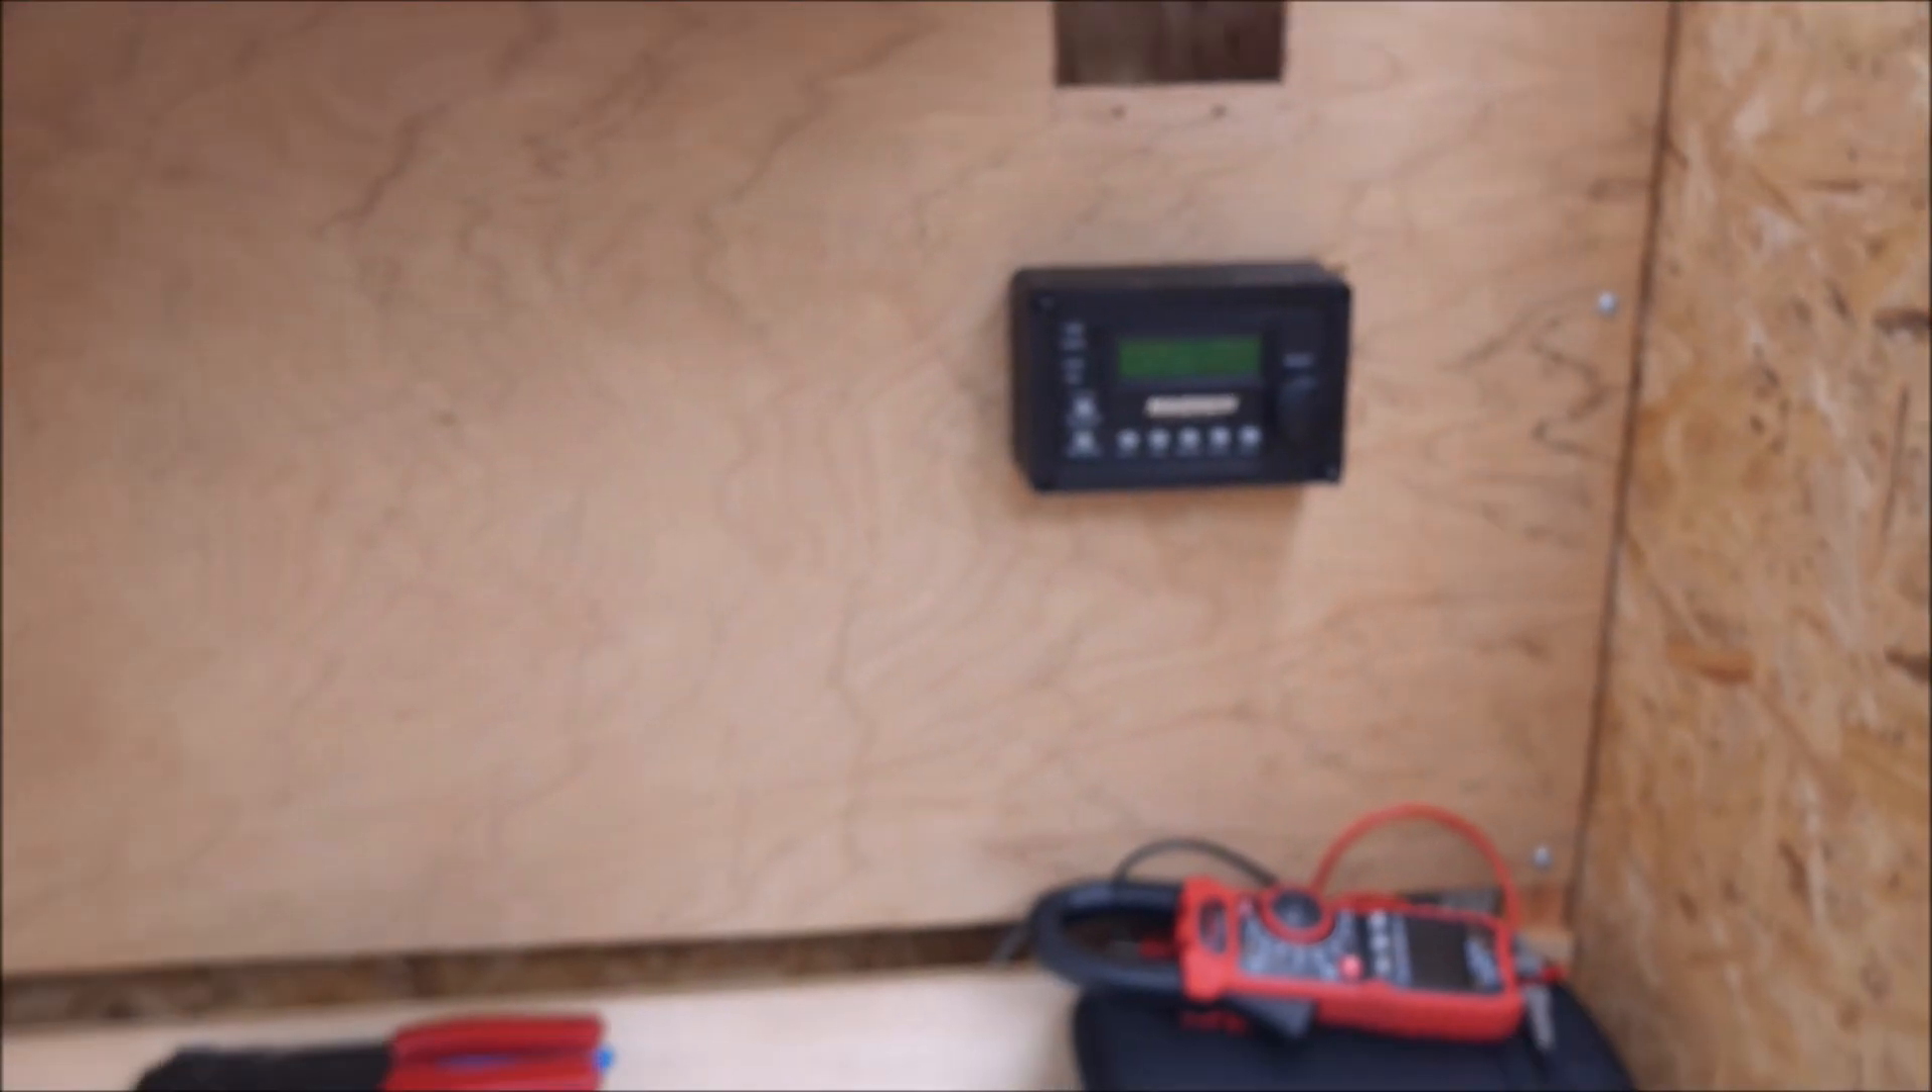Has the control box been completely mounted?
Yes.